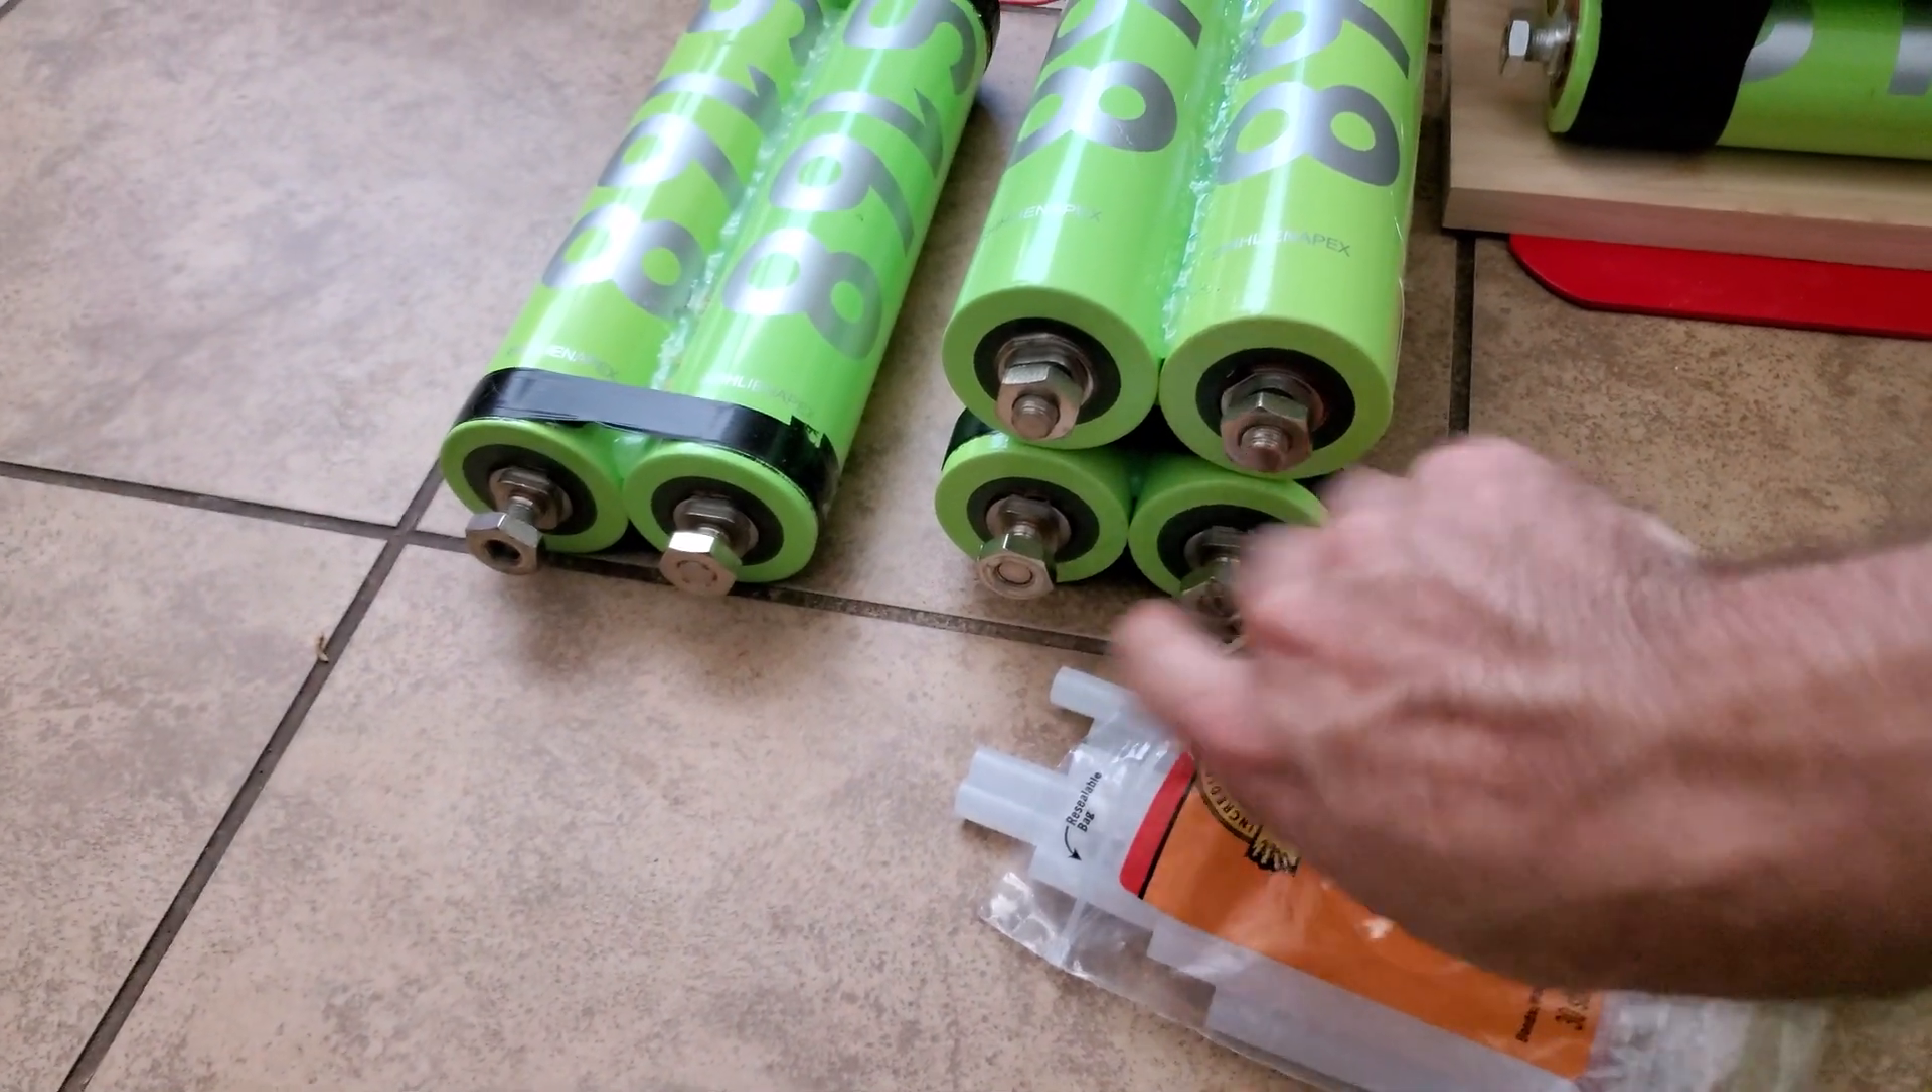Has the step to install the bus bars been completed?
No.